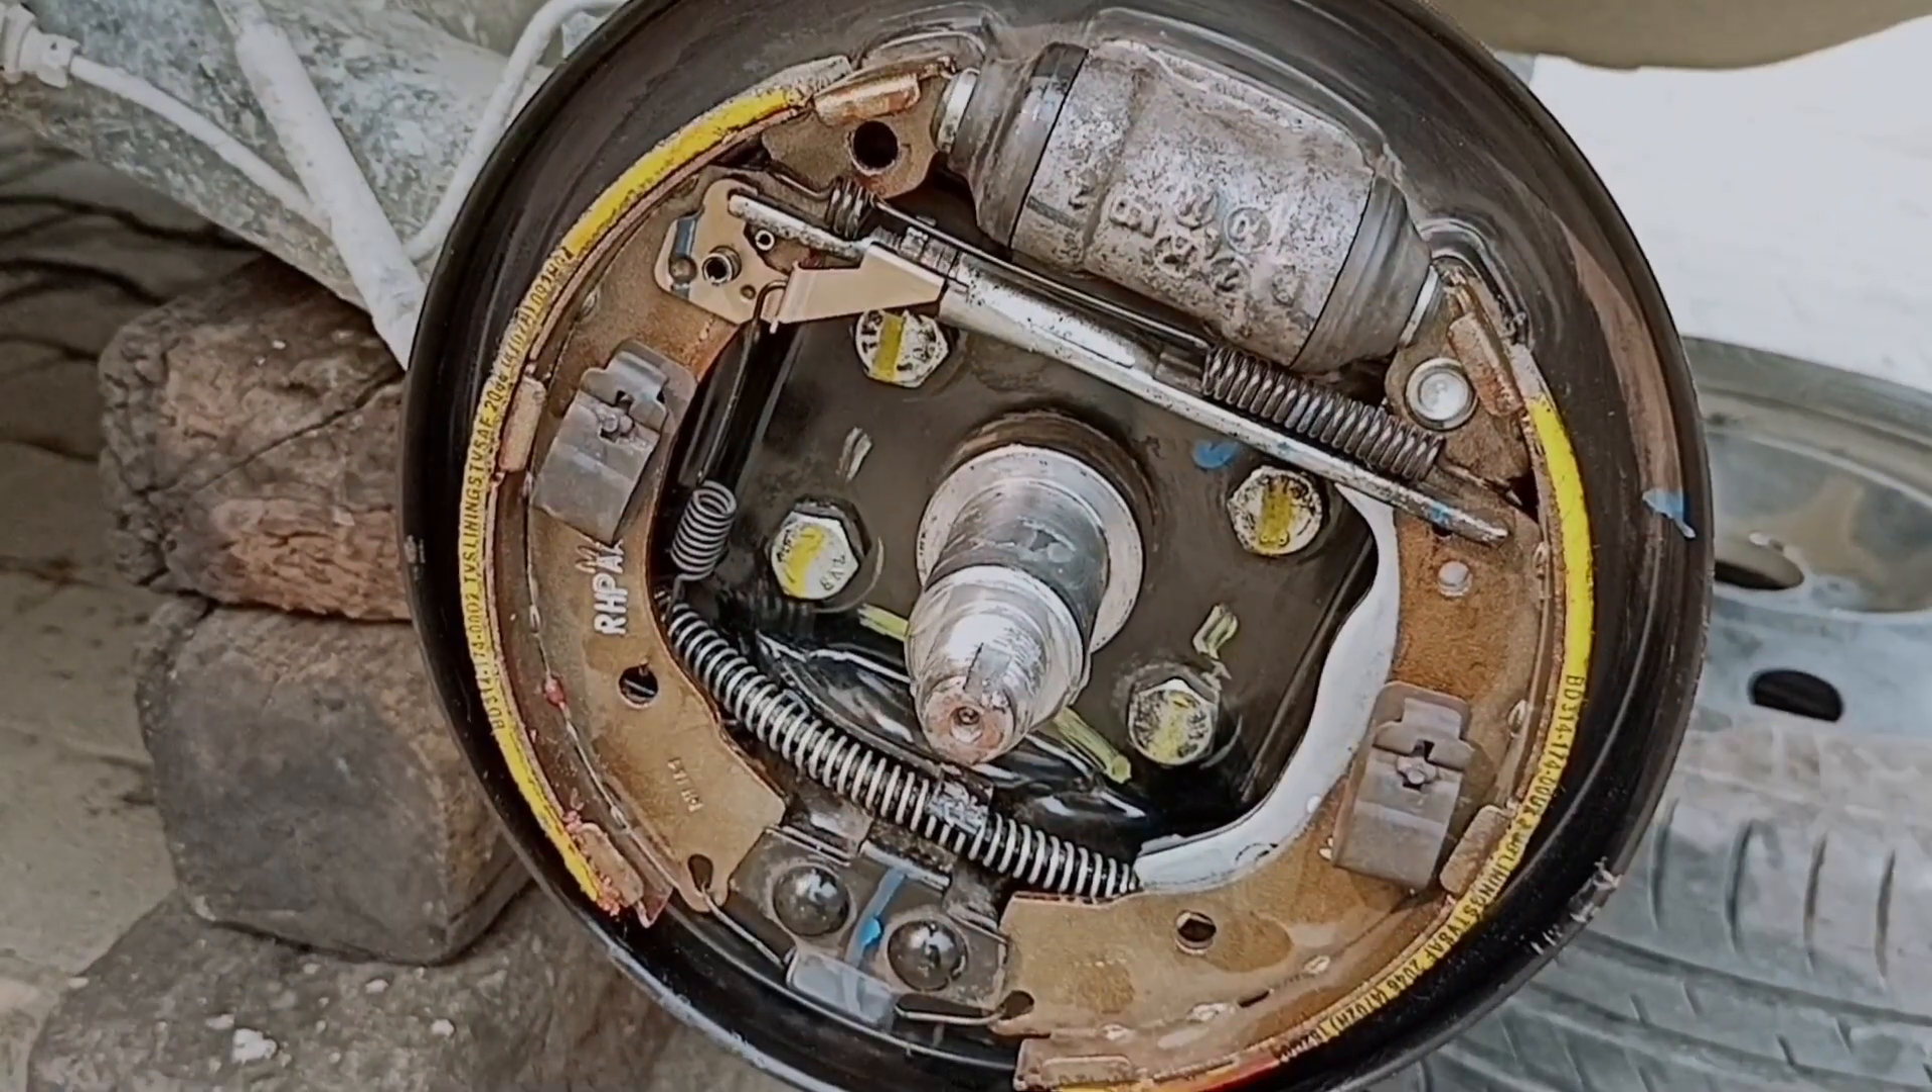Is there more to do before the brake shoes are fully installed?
No.